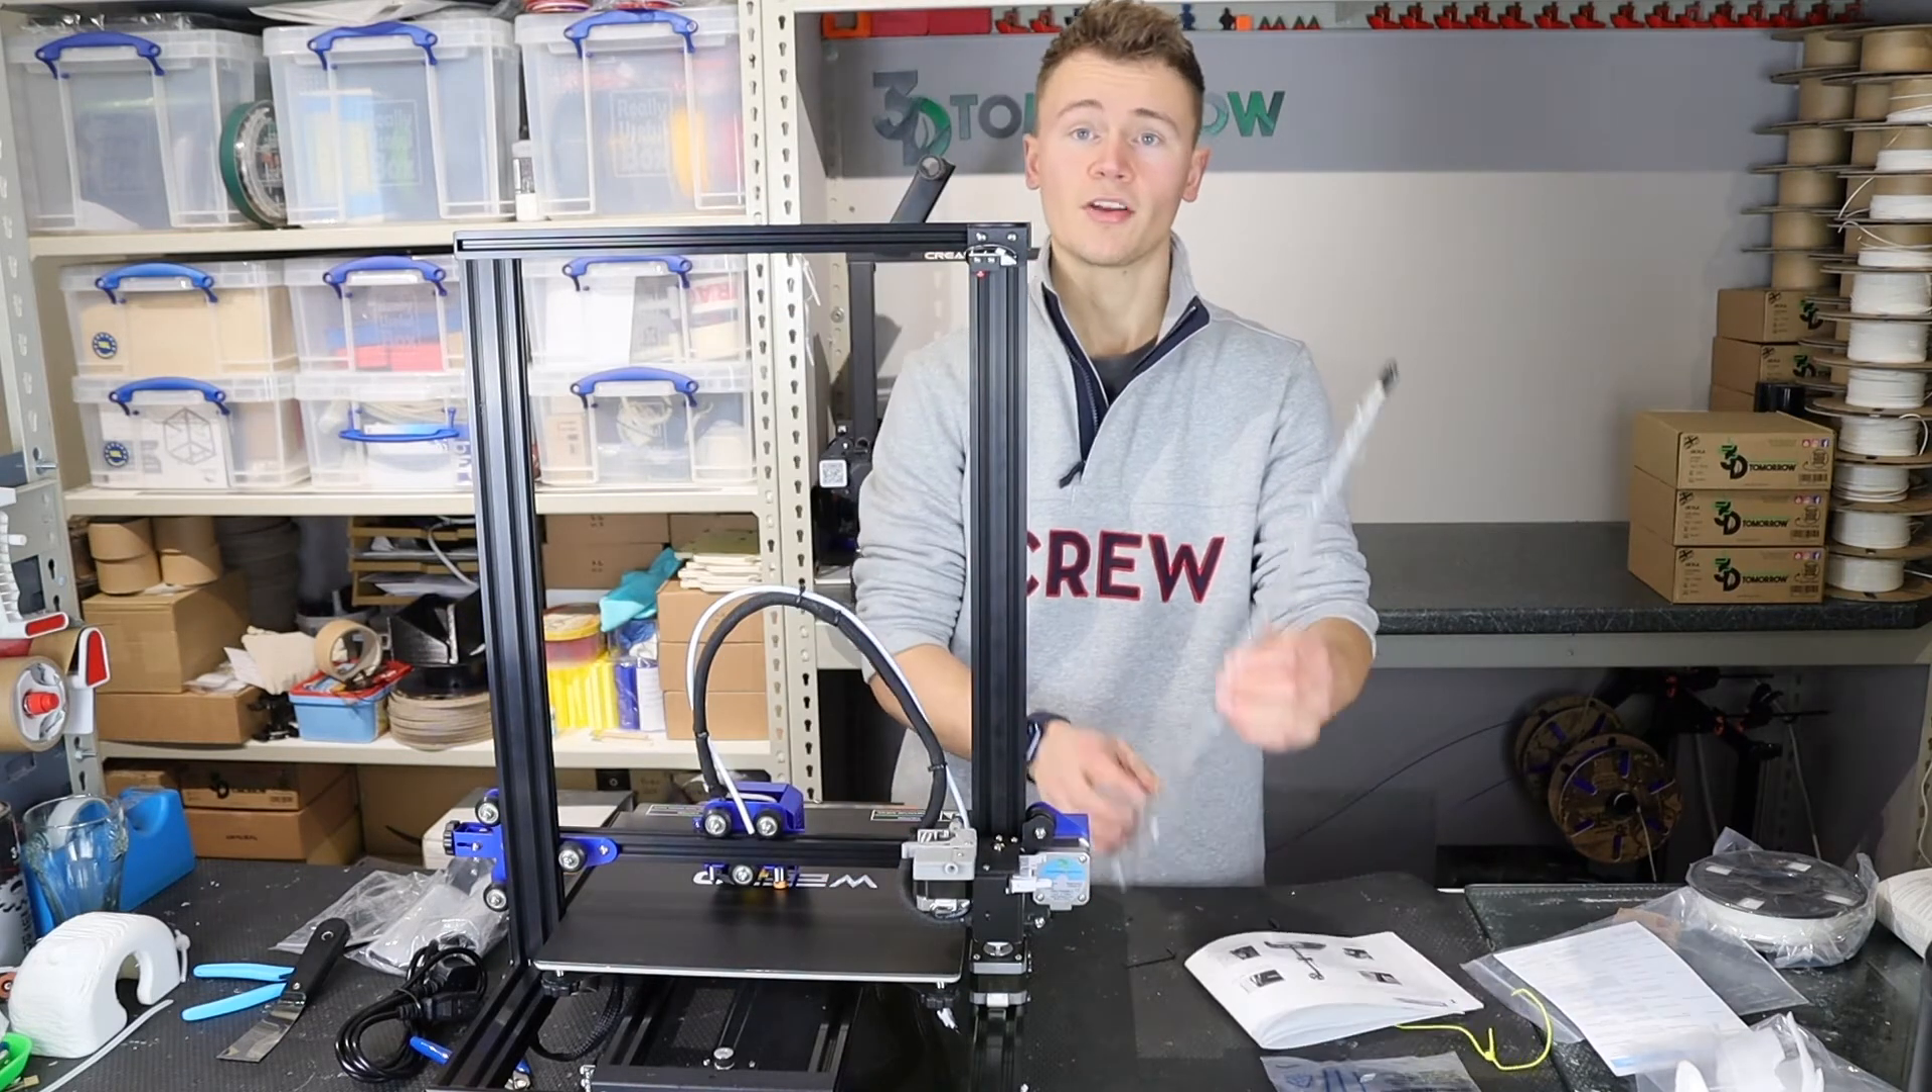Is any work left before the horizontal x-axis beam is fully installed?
No.